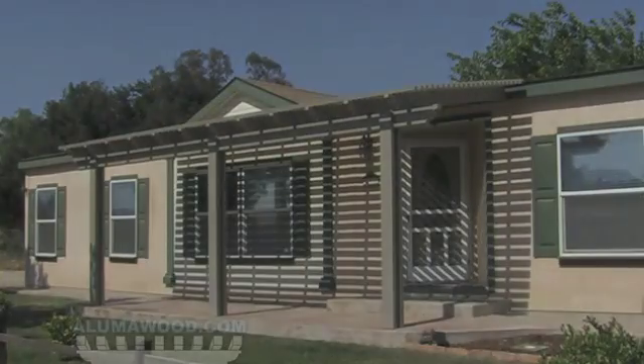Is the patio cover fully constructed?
Yes.